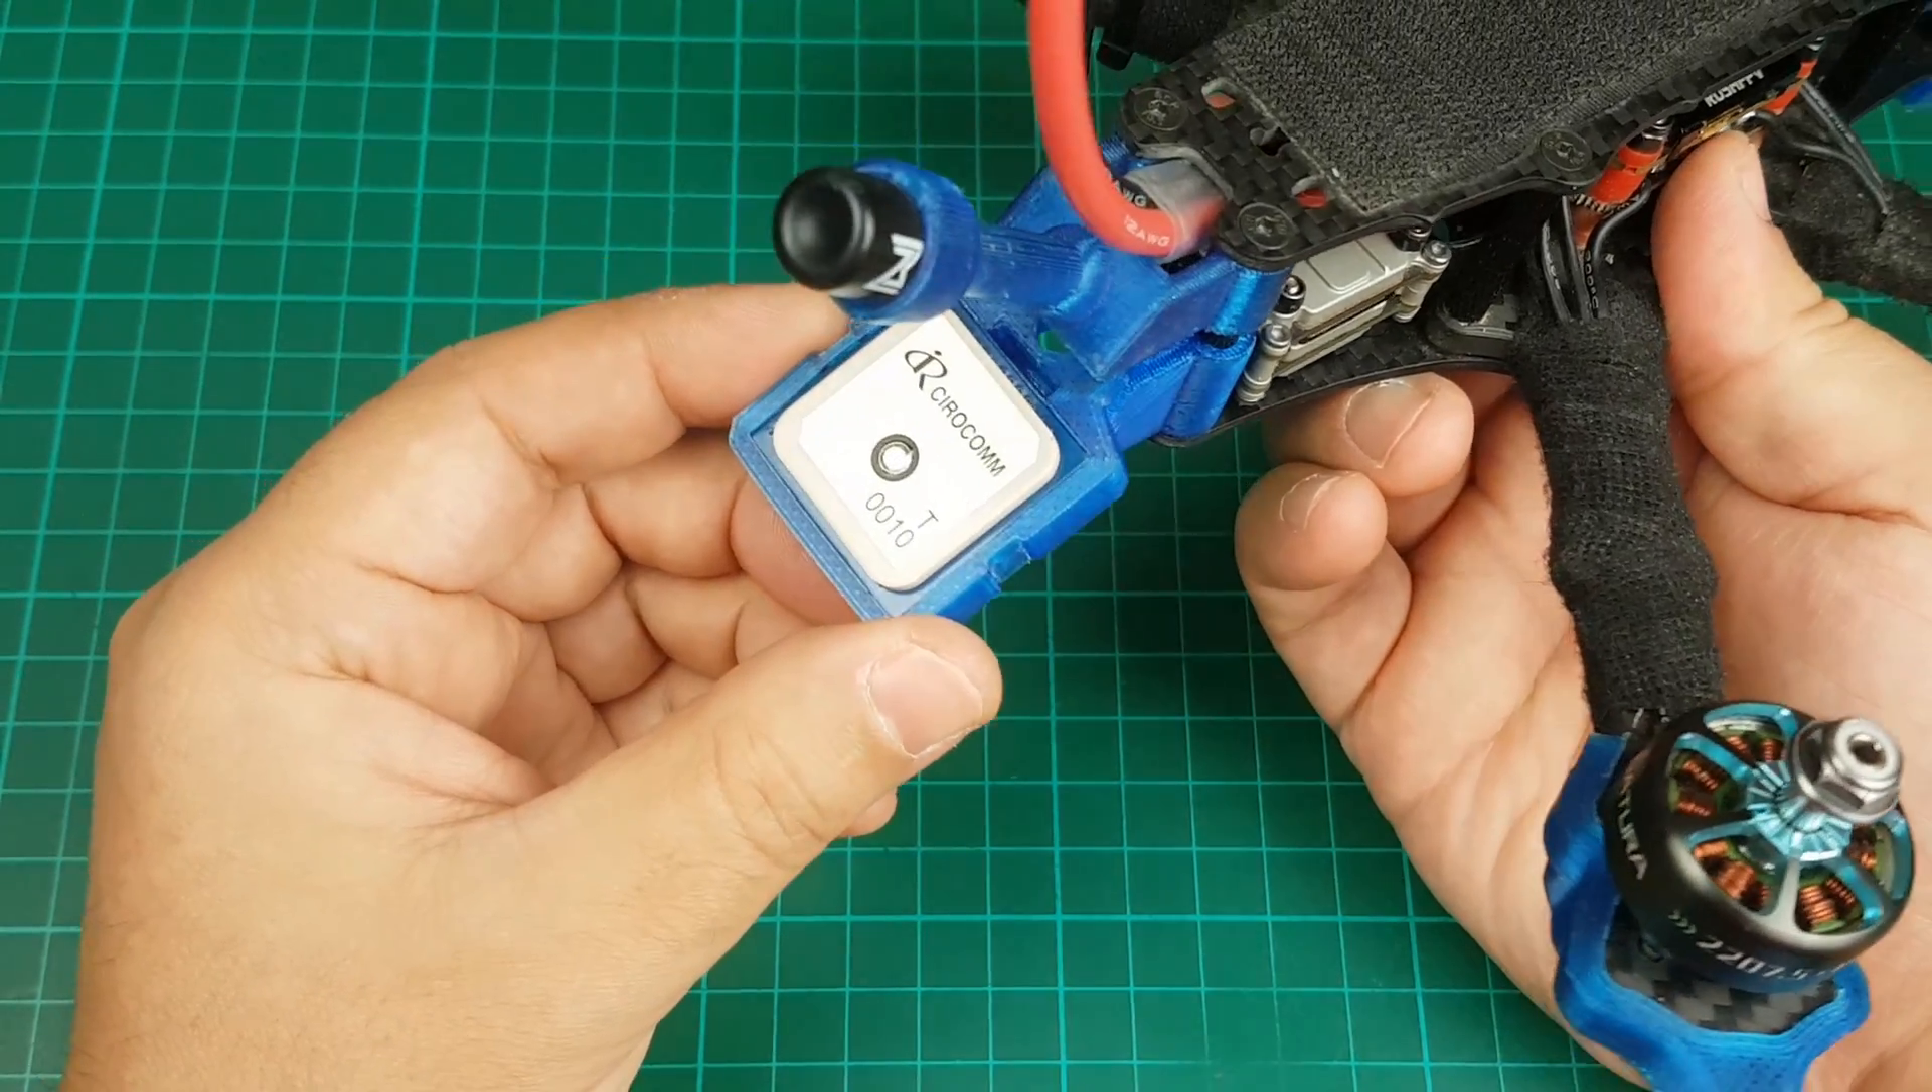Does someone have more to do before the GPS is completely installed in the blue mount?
No.